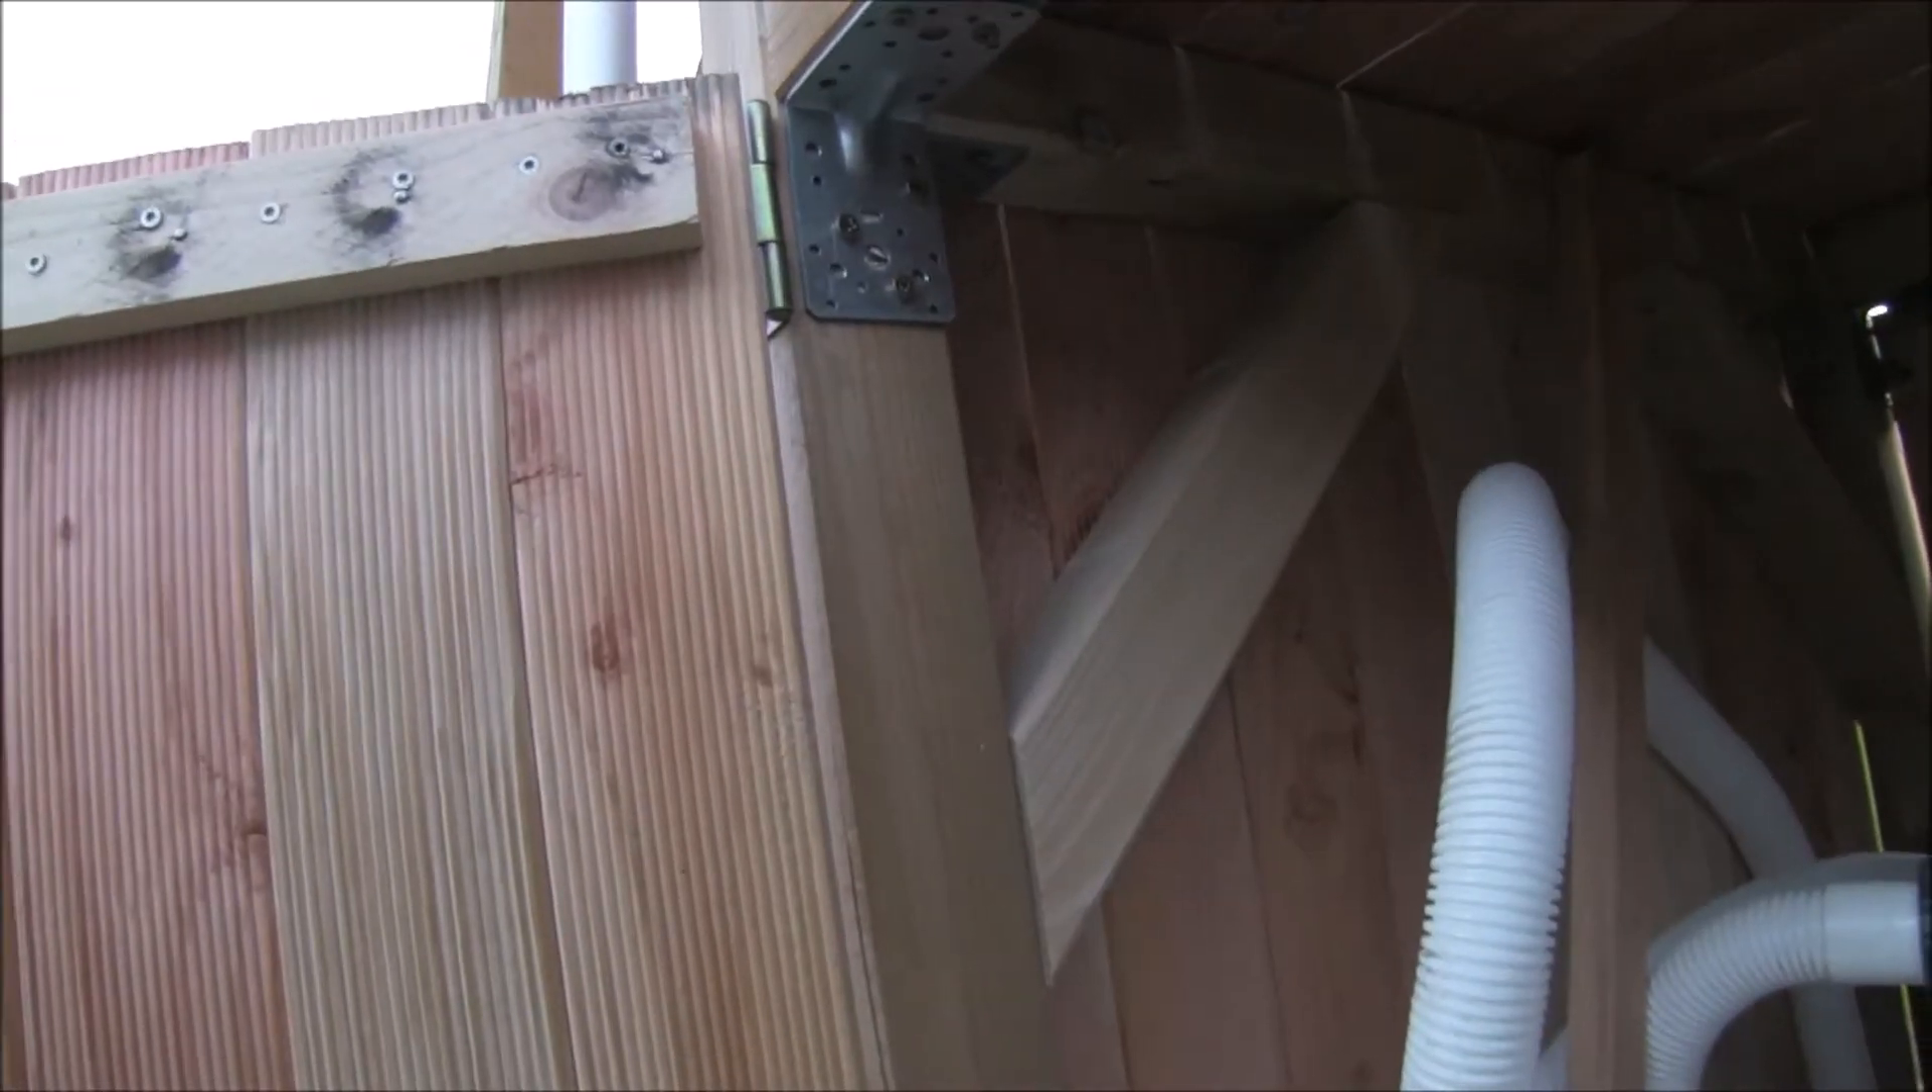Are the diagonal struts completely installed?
Yes.